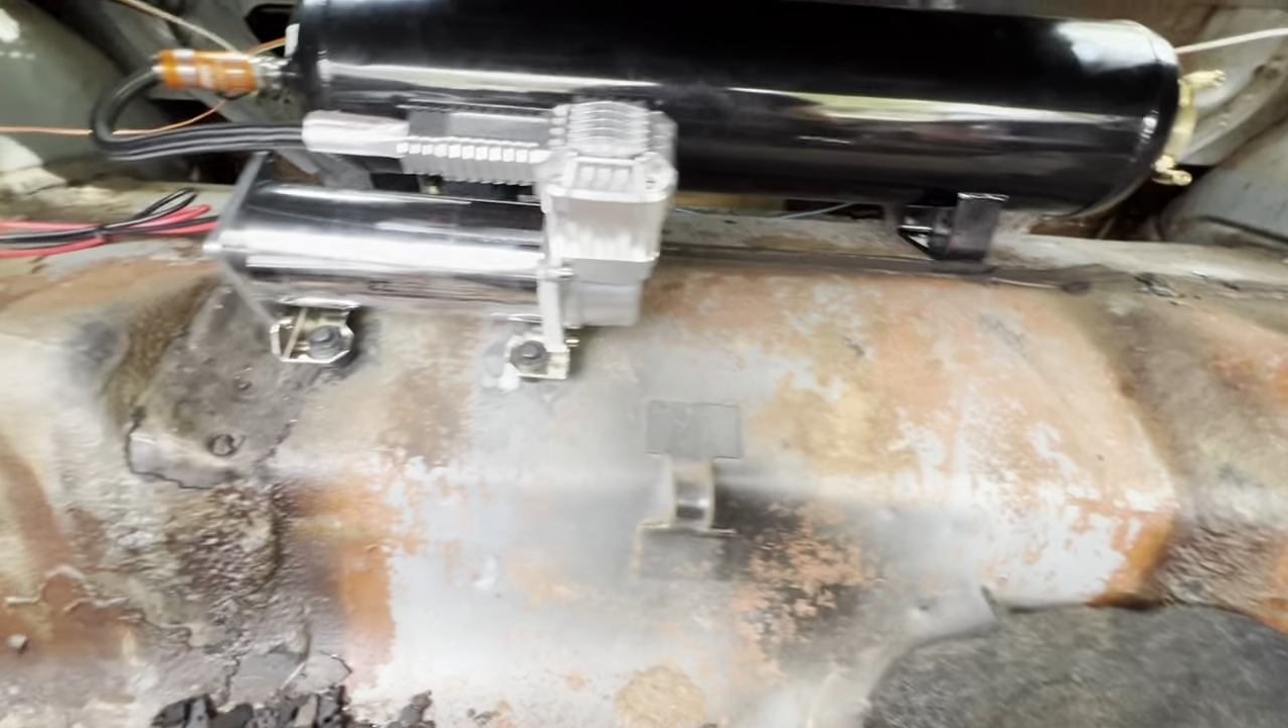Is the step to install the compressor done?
Yes.